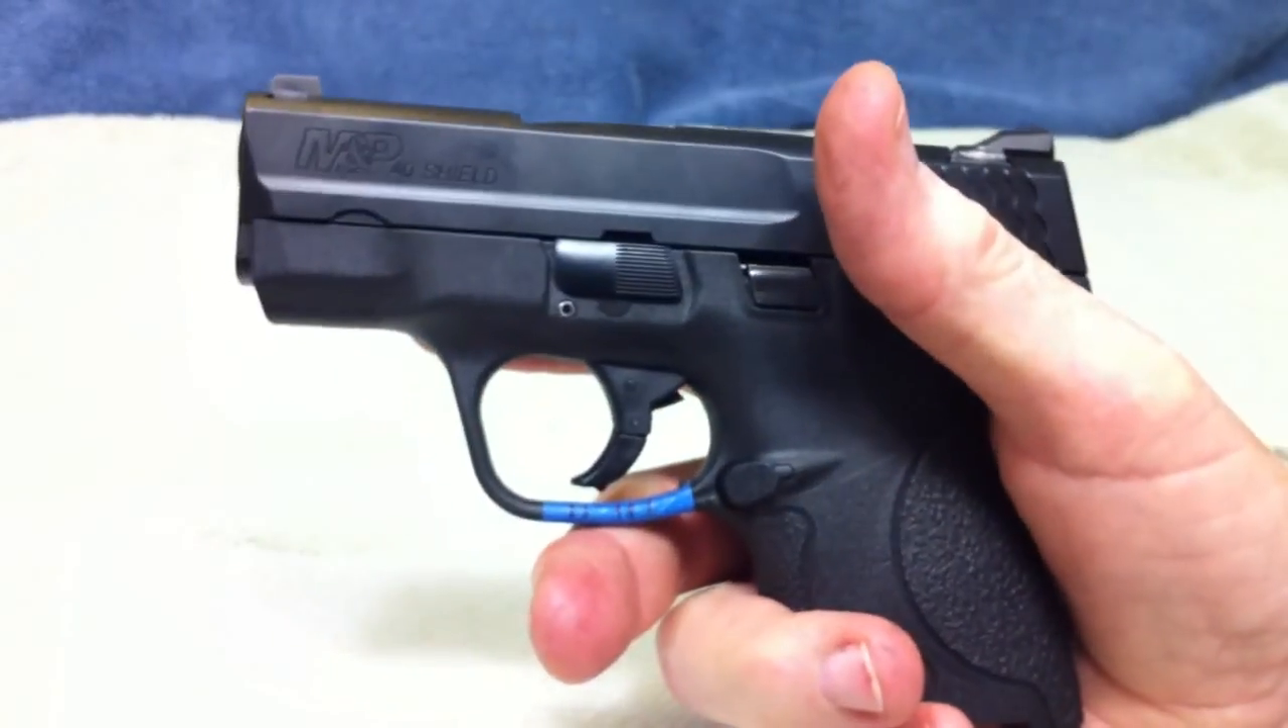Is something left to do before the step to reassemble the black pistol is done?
No.